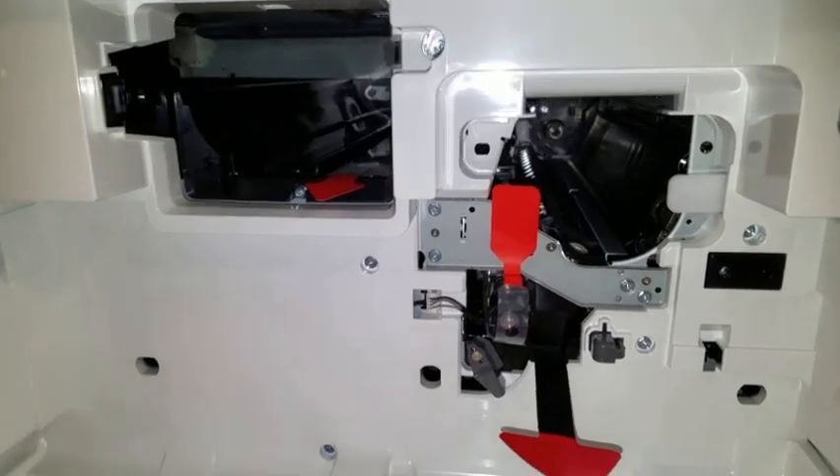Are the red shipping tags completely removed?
No.